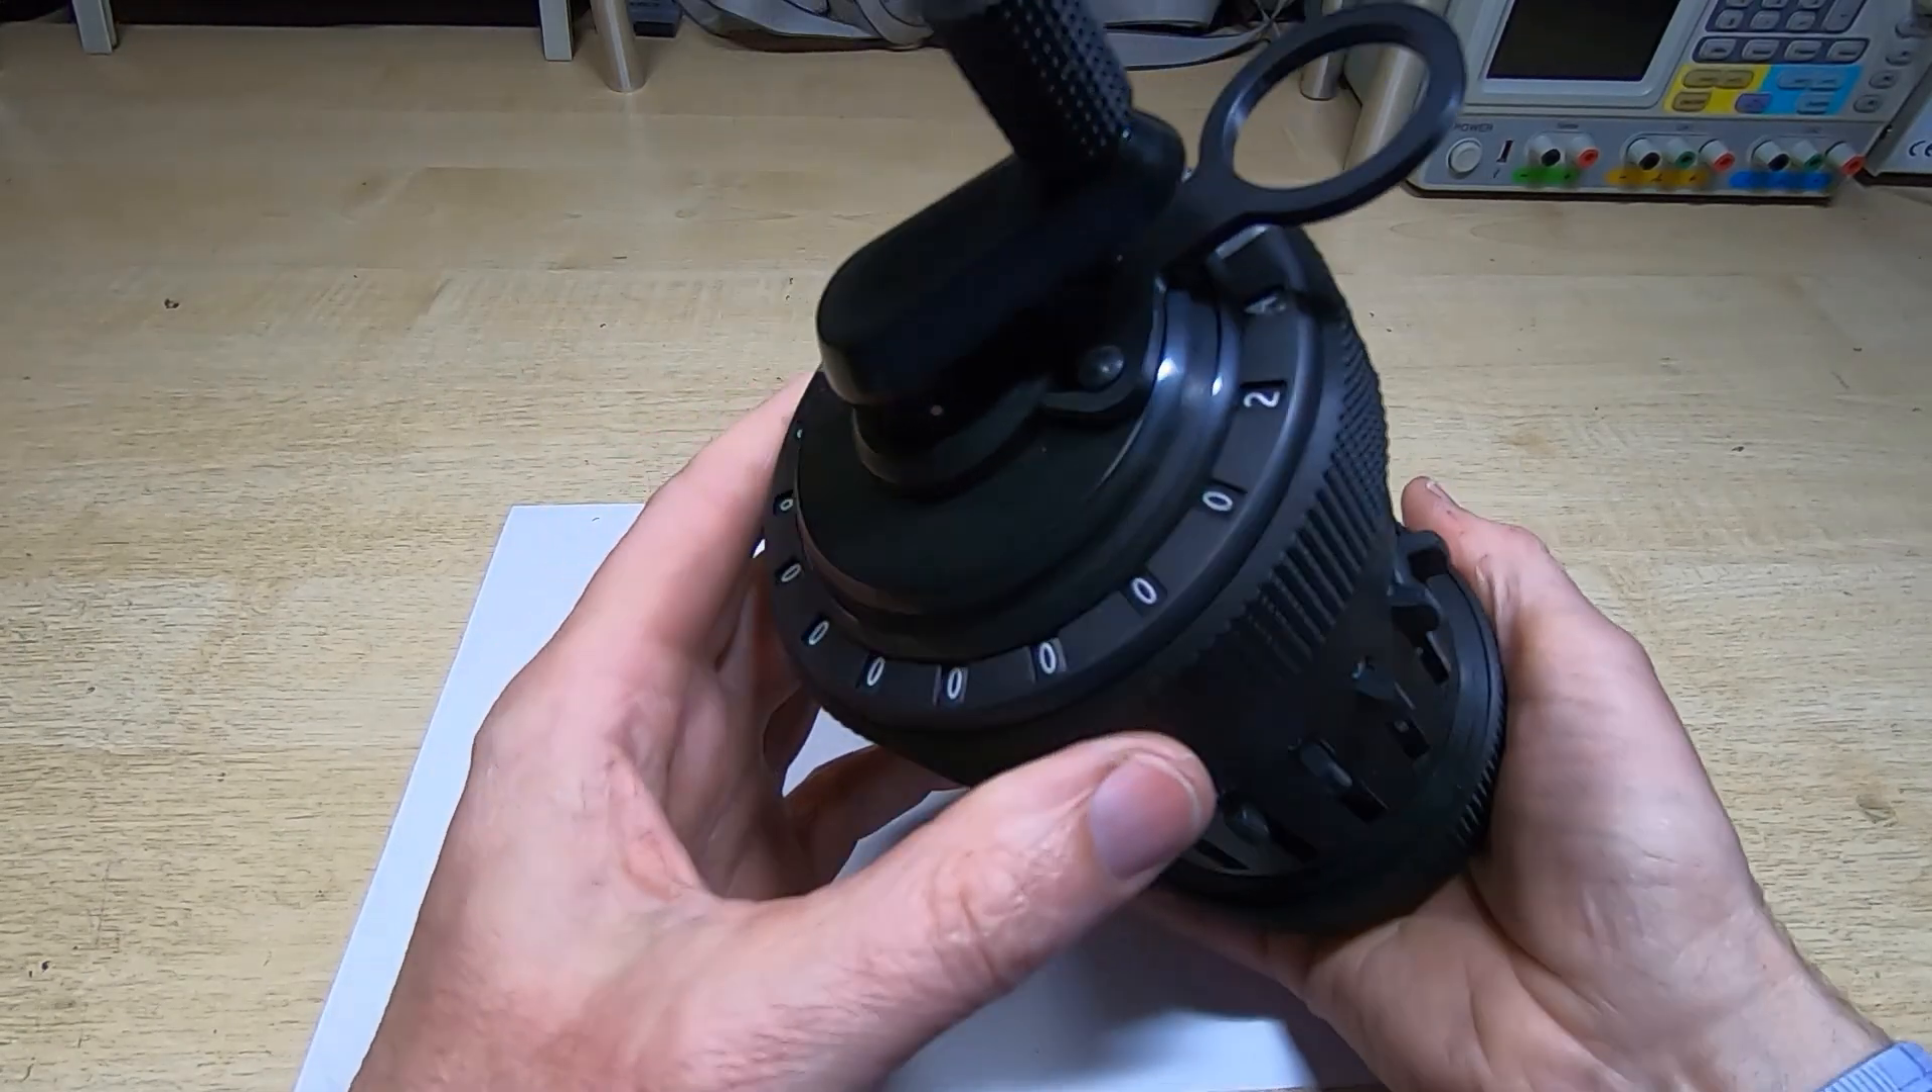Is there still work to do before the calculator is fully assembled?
No.